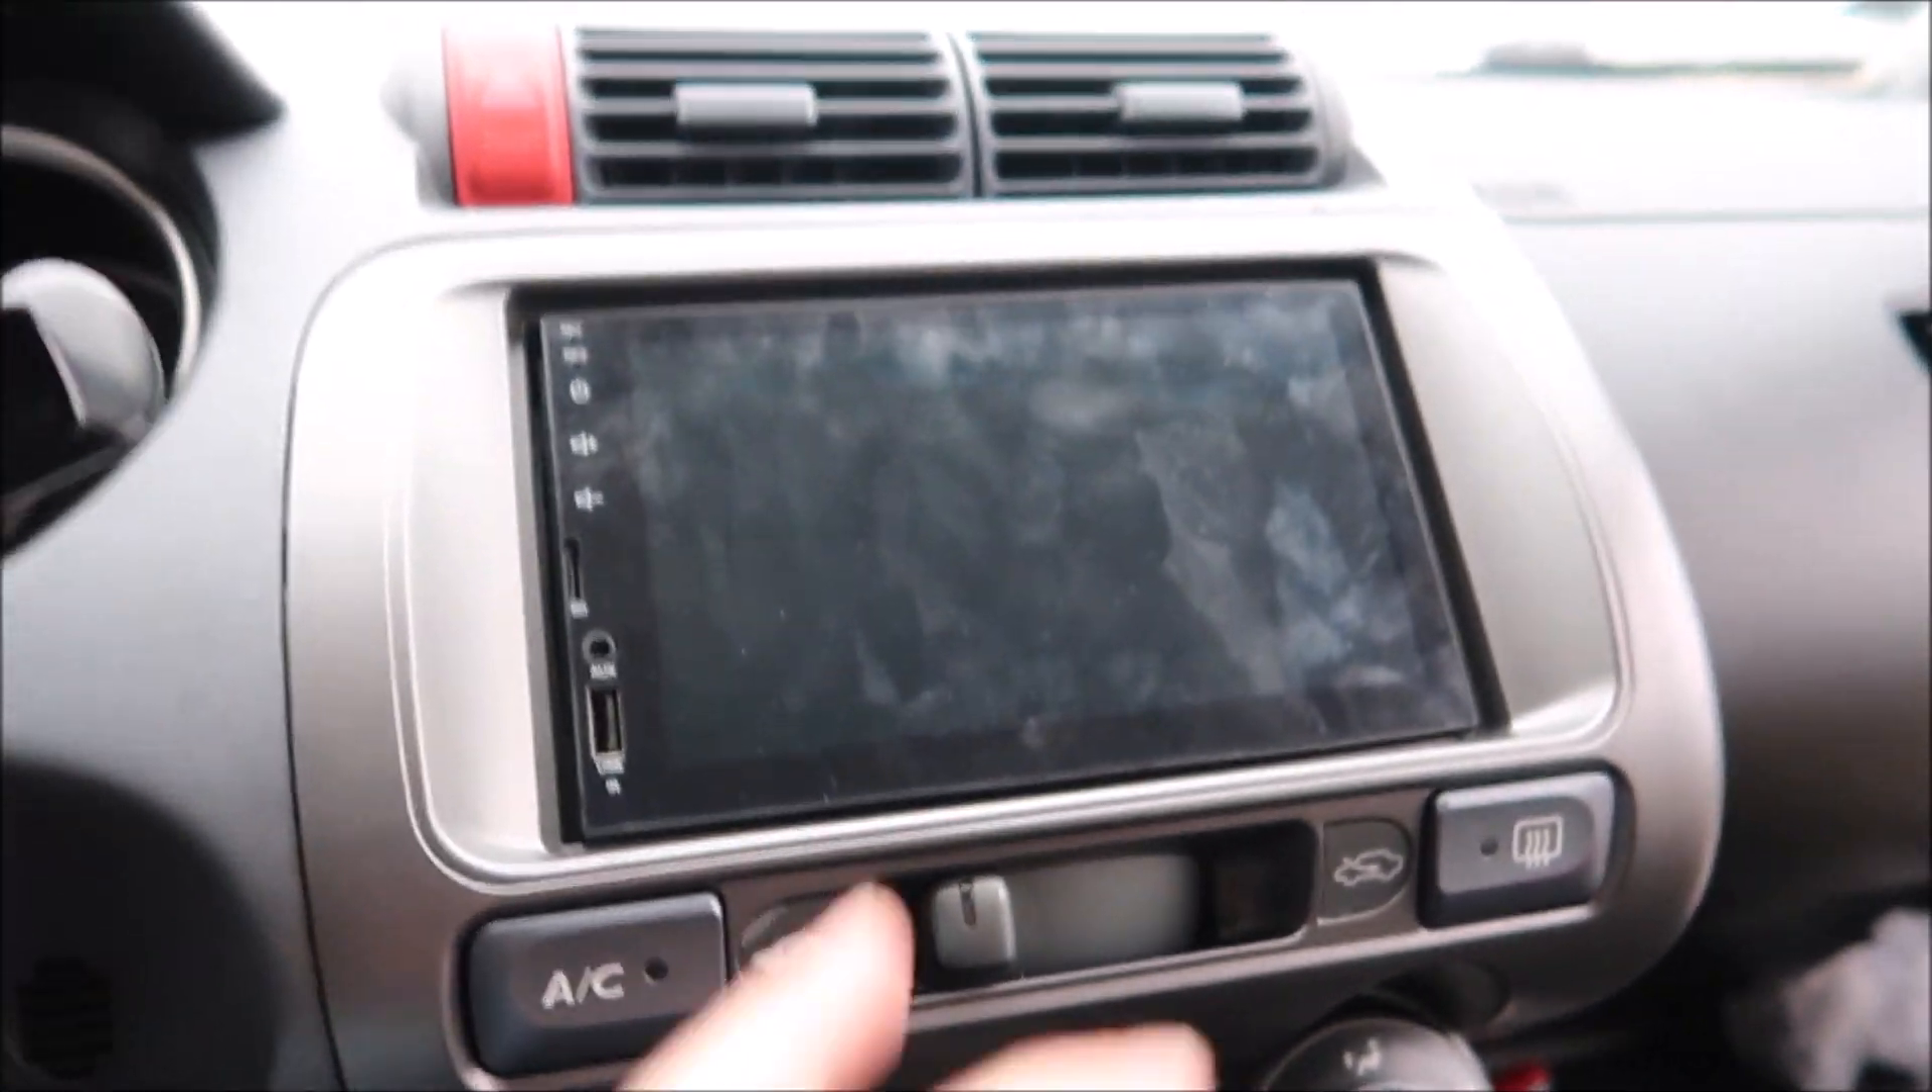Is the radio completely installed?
Yes.